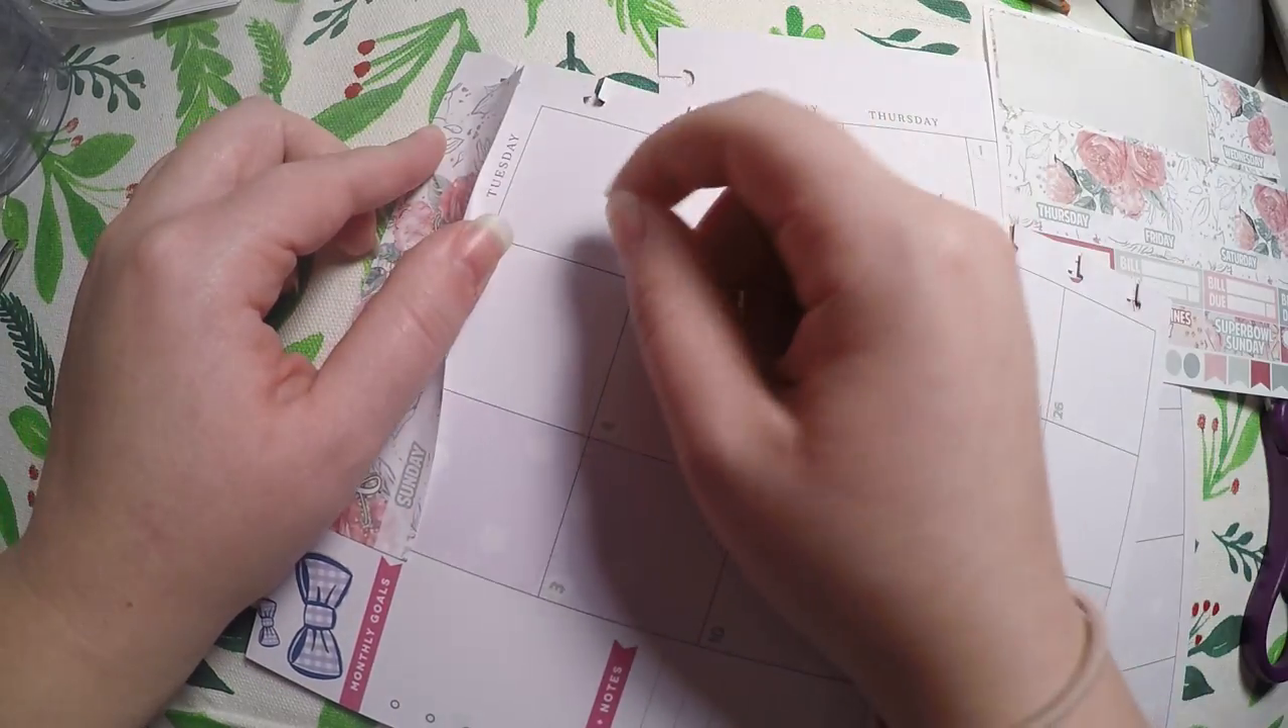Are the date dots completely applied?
No.